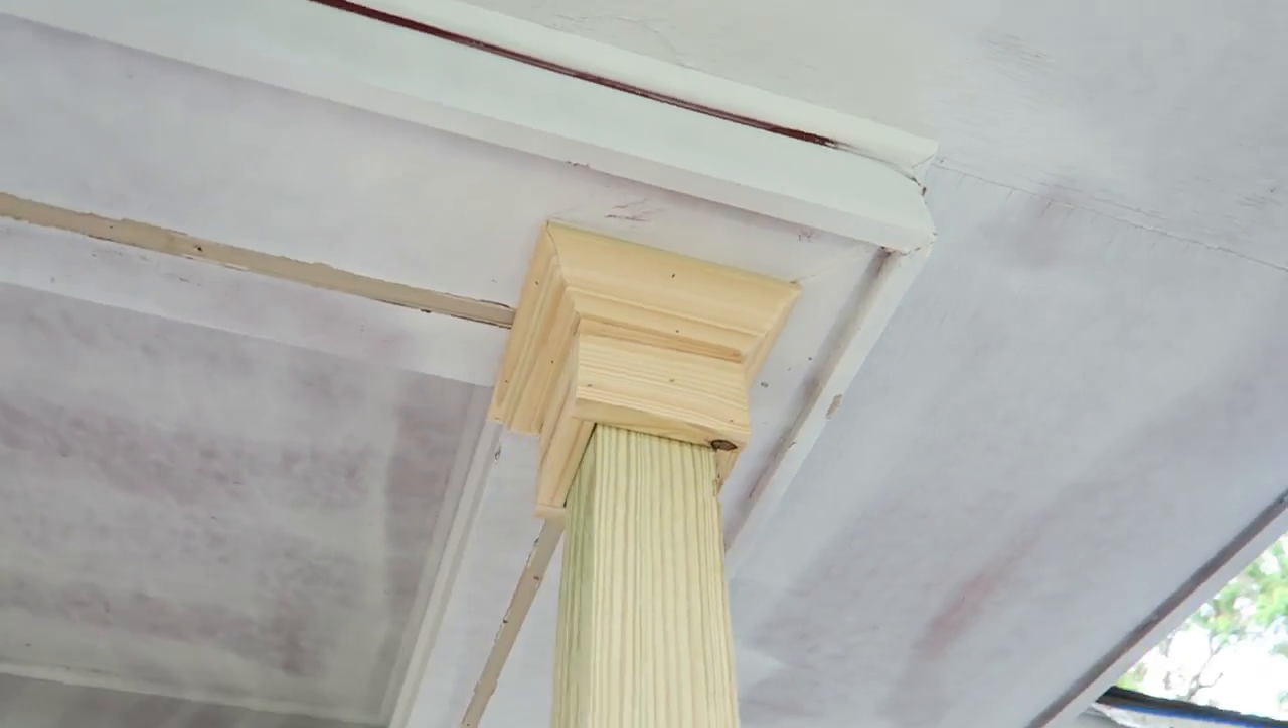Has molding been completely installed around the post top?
Yes.